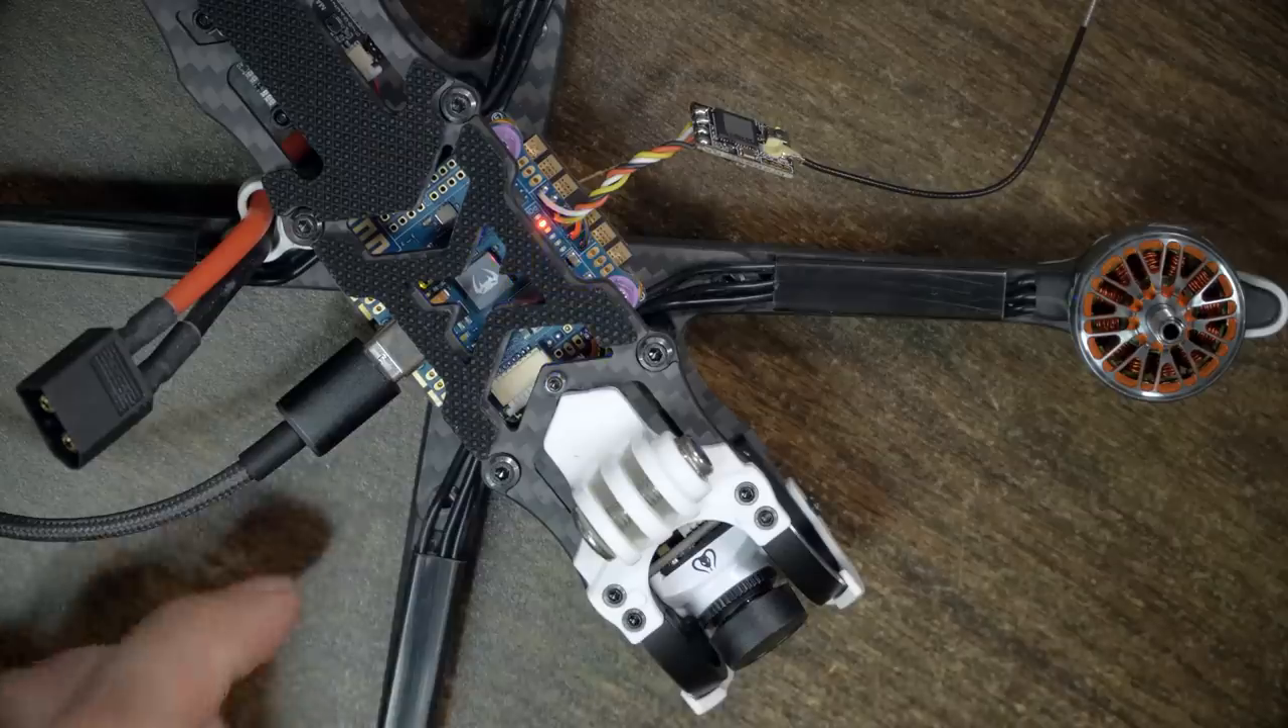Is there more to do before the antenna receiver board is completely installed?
Yes.